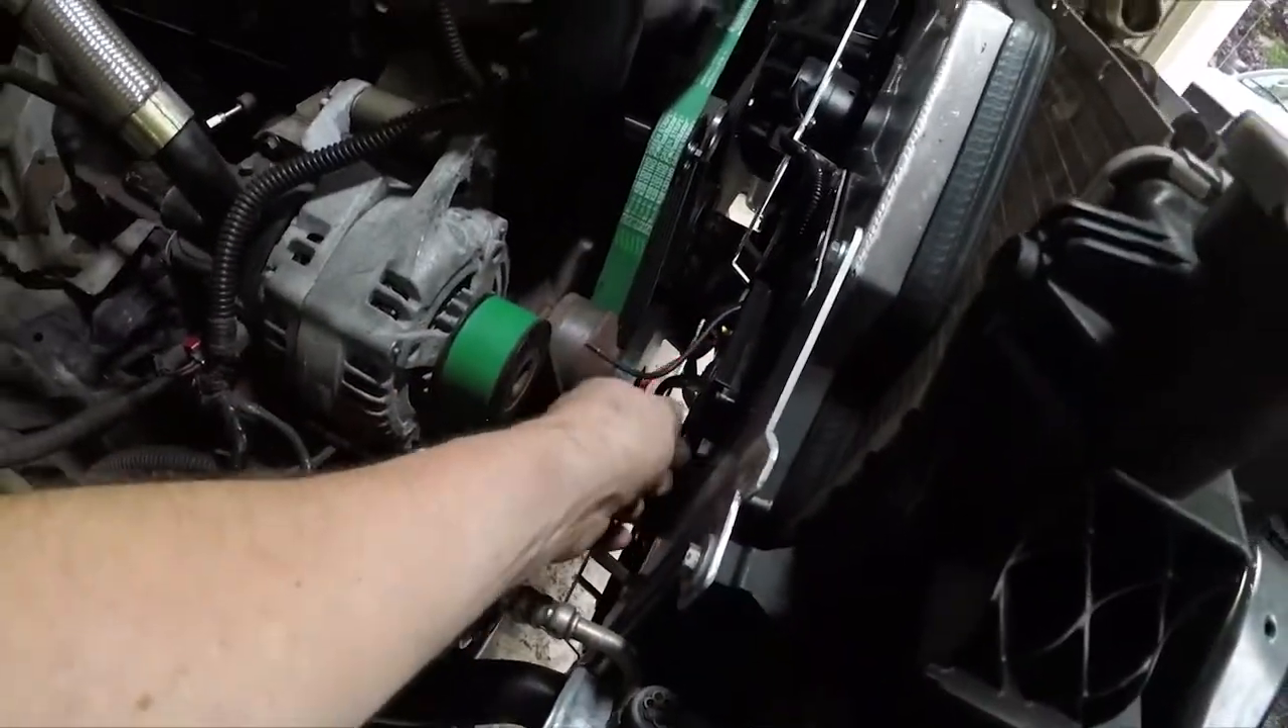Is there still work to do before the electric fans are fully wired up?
Yes.